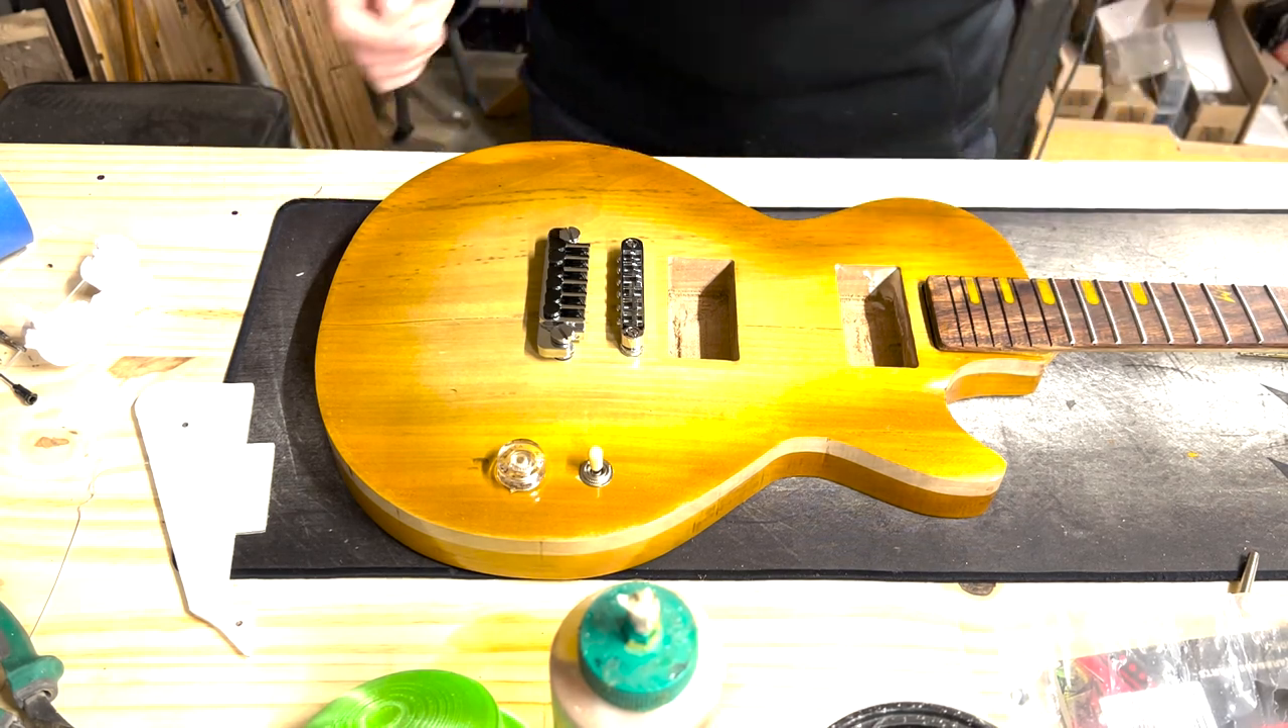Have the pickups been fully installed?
No.